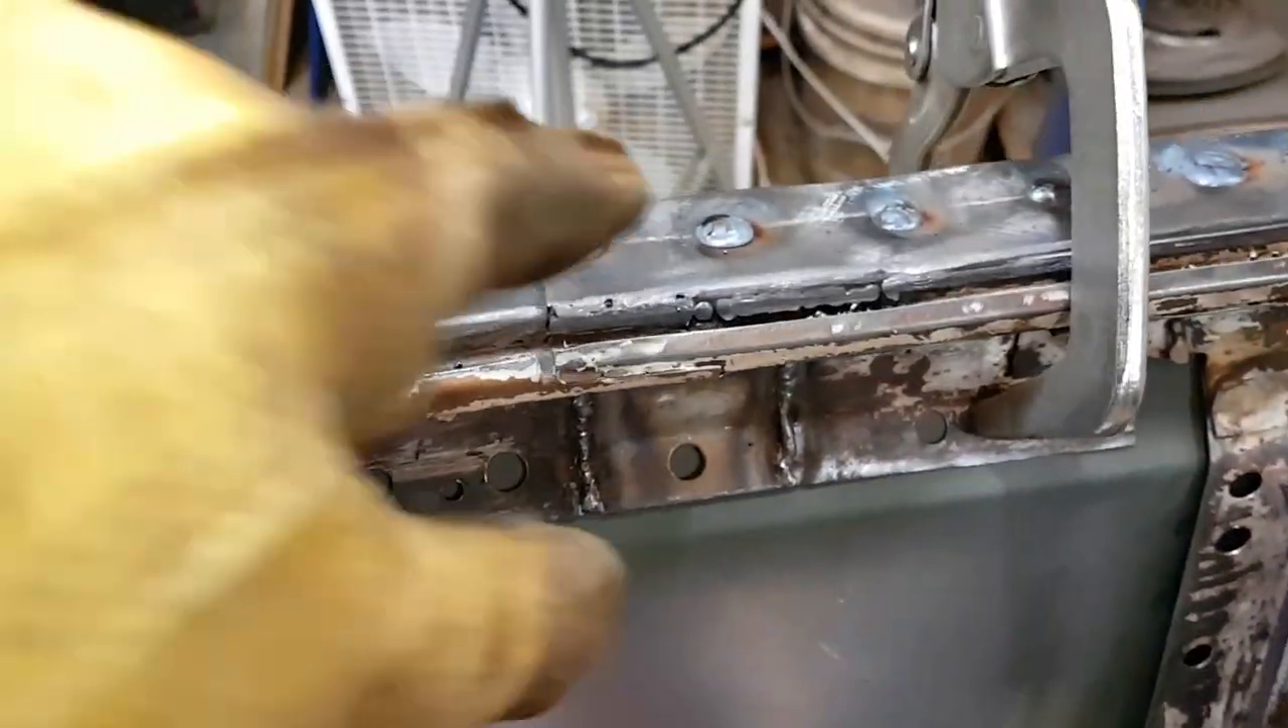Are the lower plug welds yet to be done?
Yes.